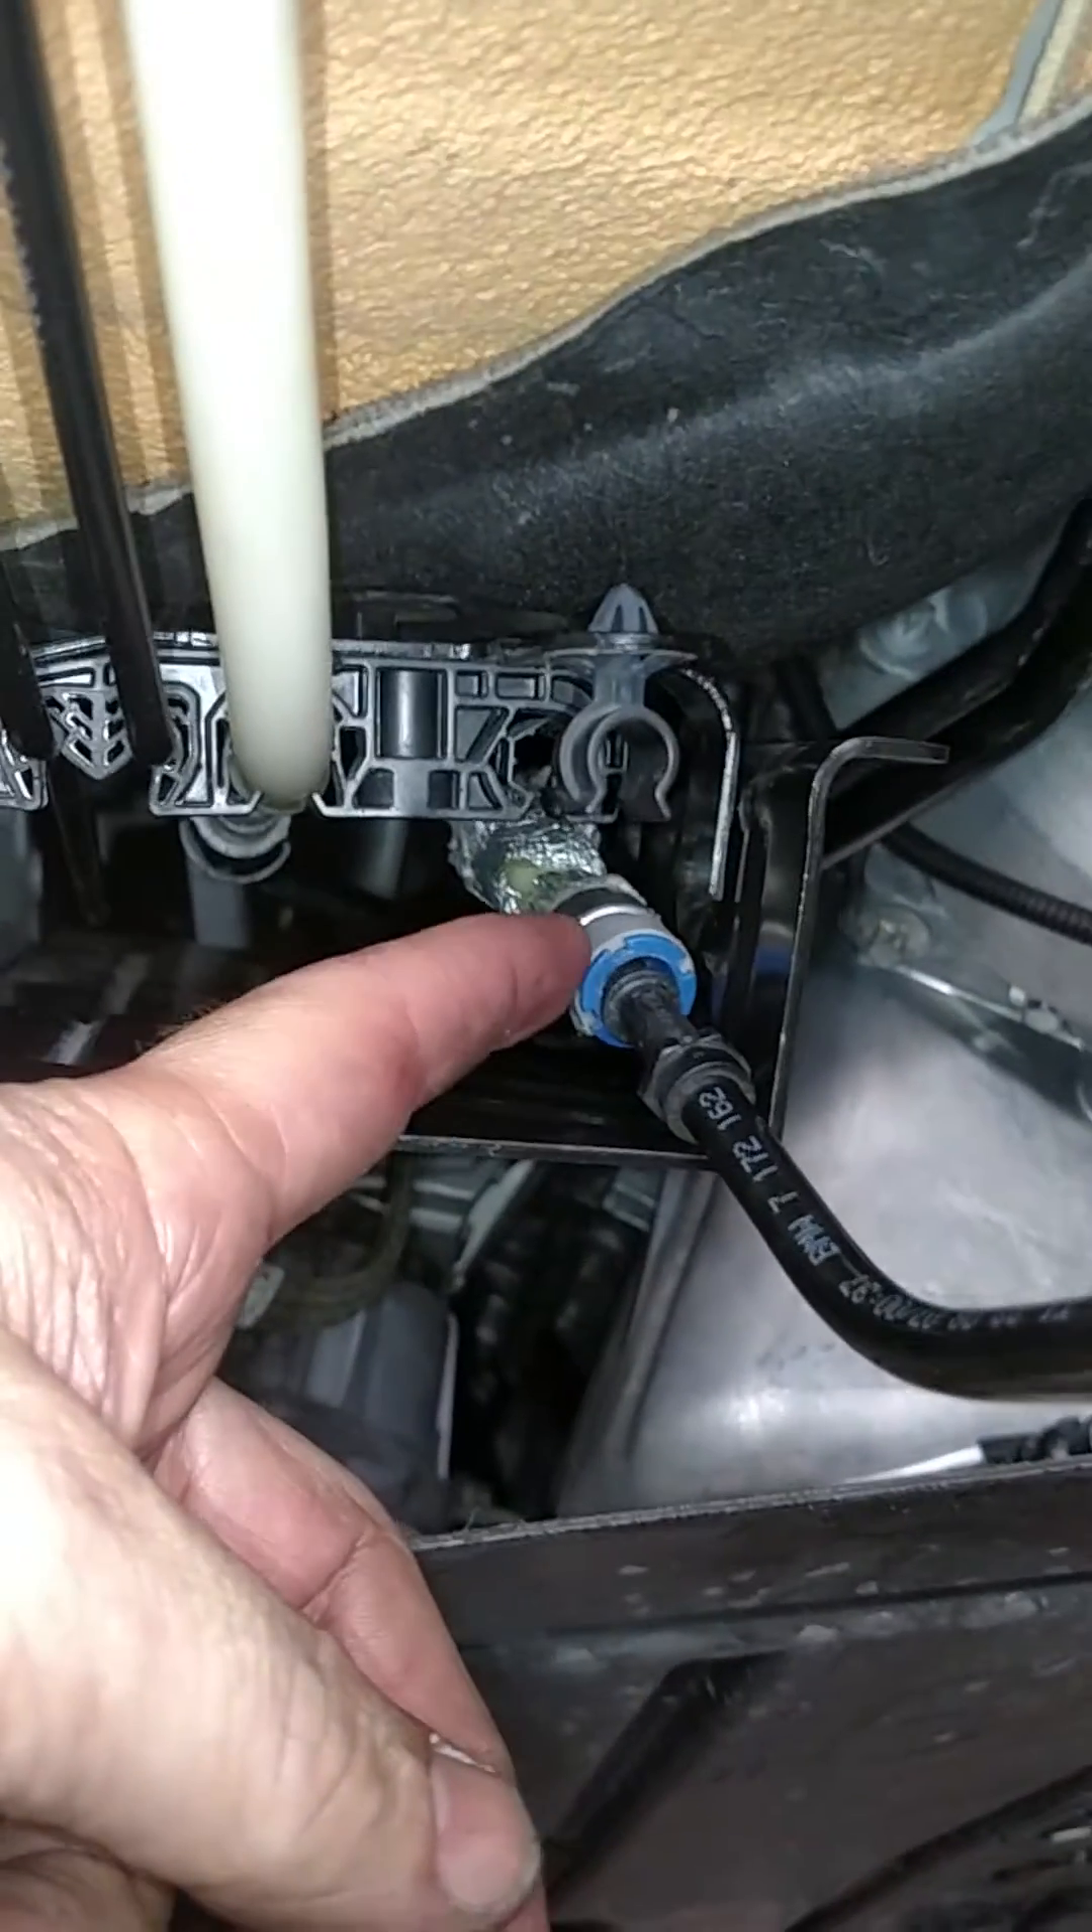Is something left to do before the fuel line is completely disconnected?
Yes.